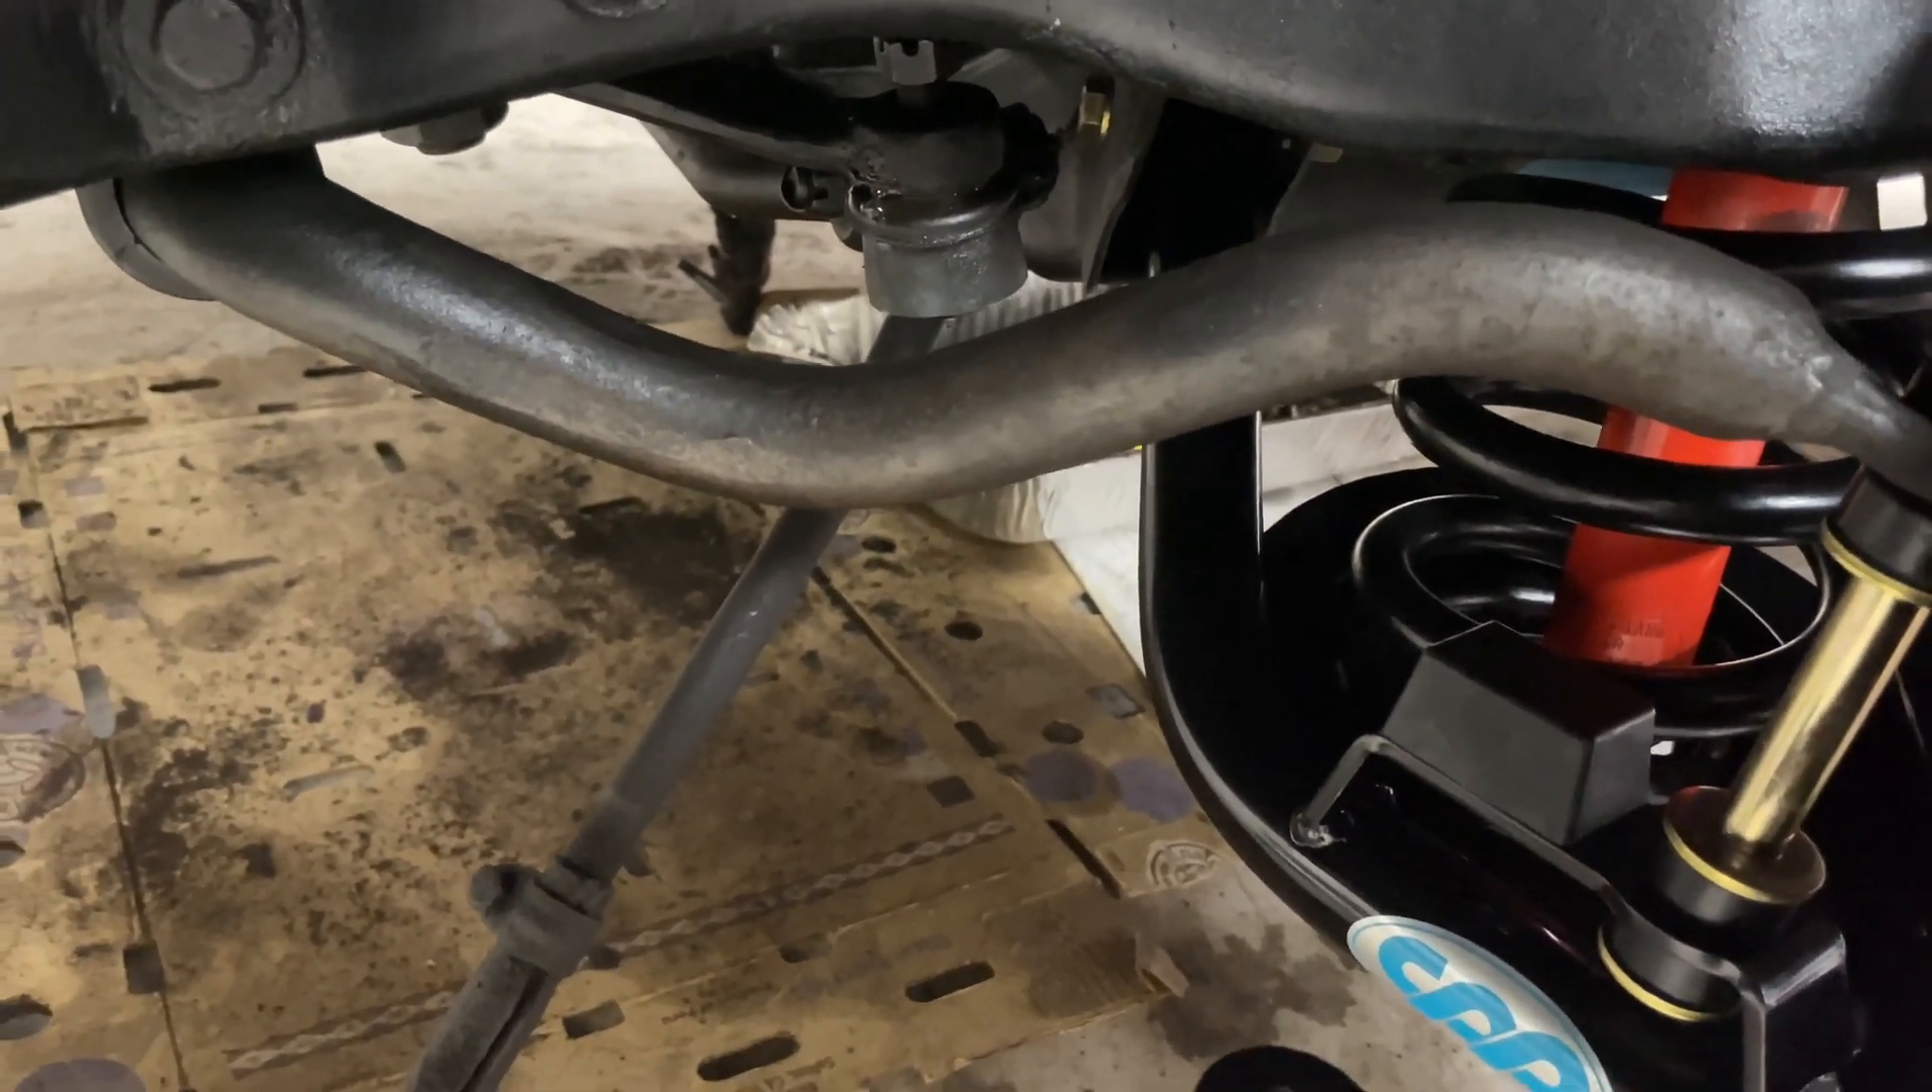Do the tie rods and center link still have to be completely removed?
Yes.